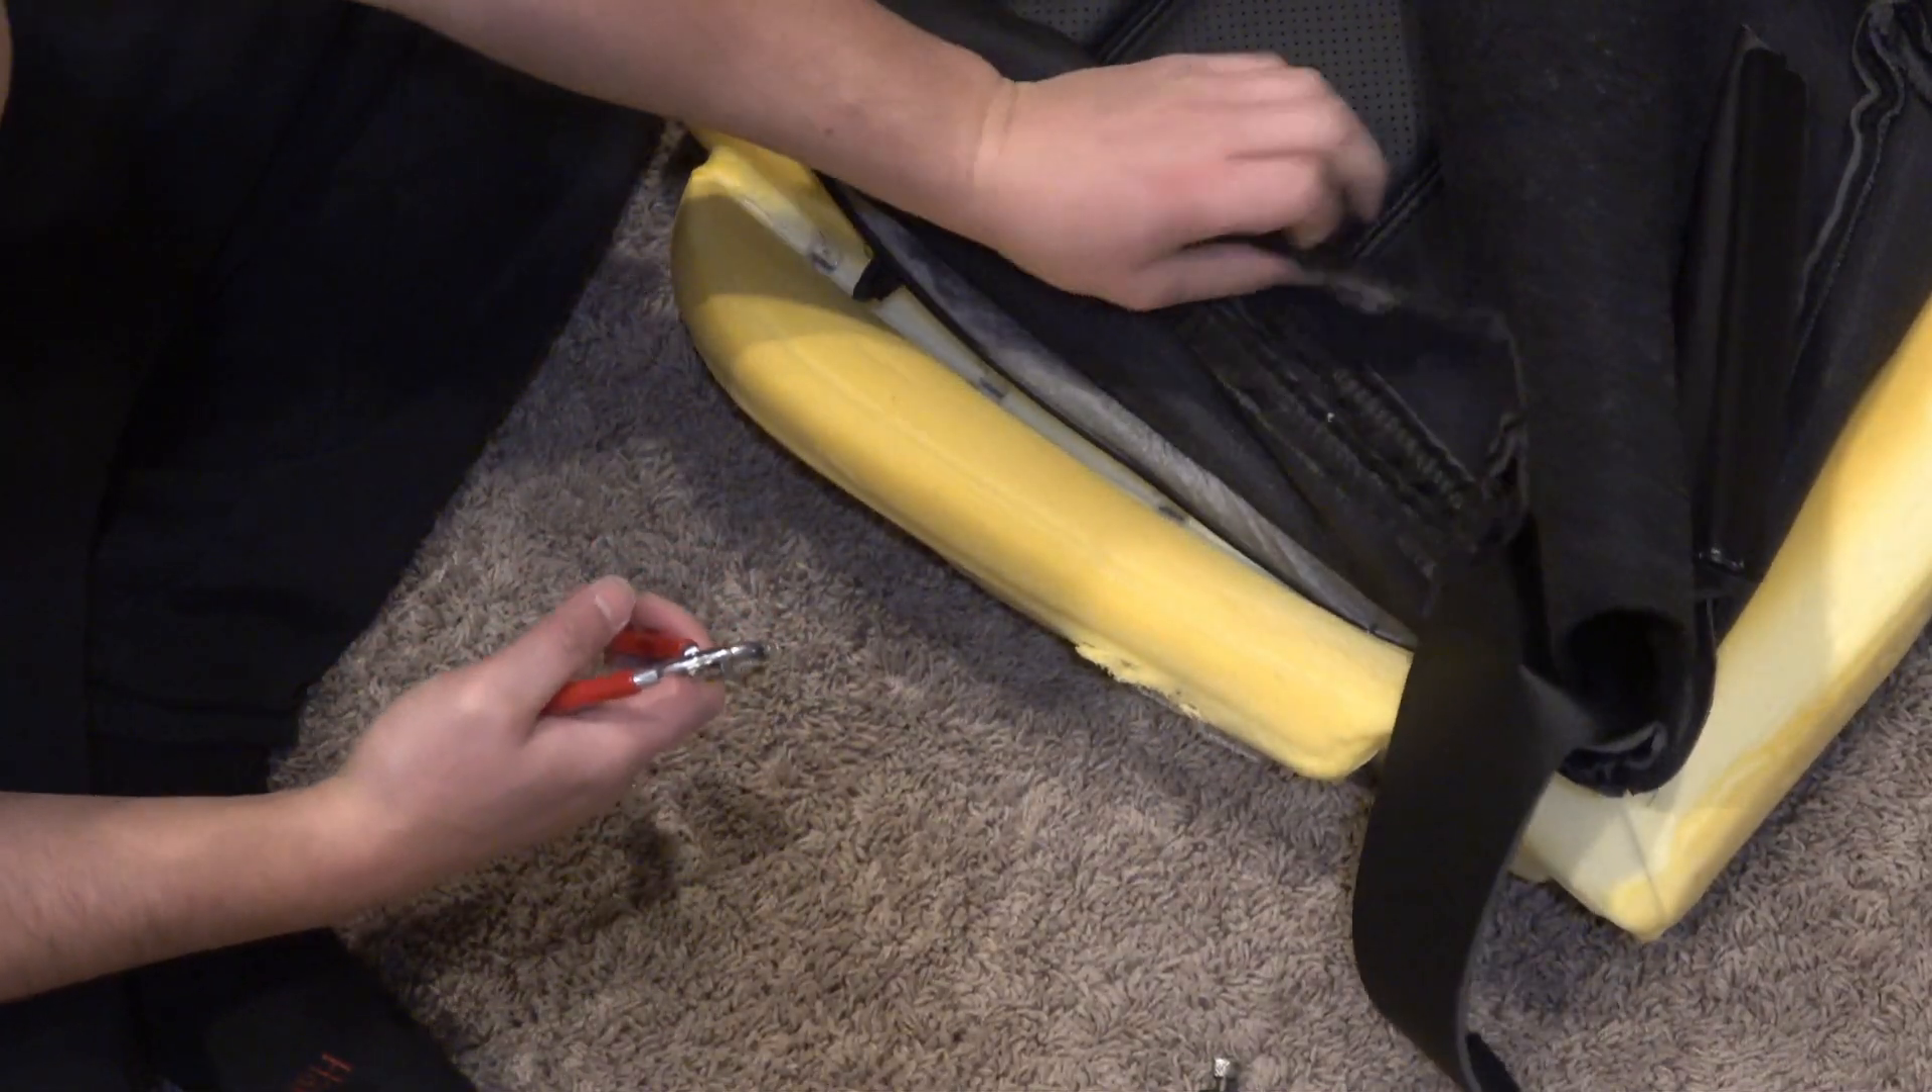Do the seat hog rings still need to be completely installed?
Yes.